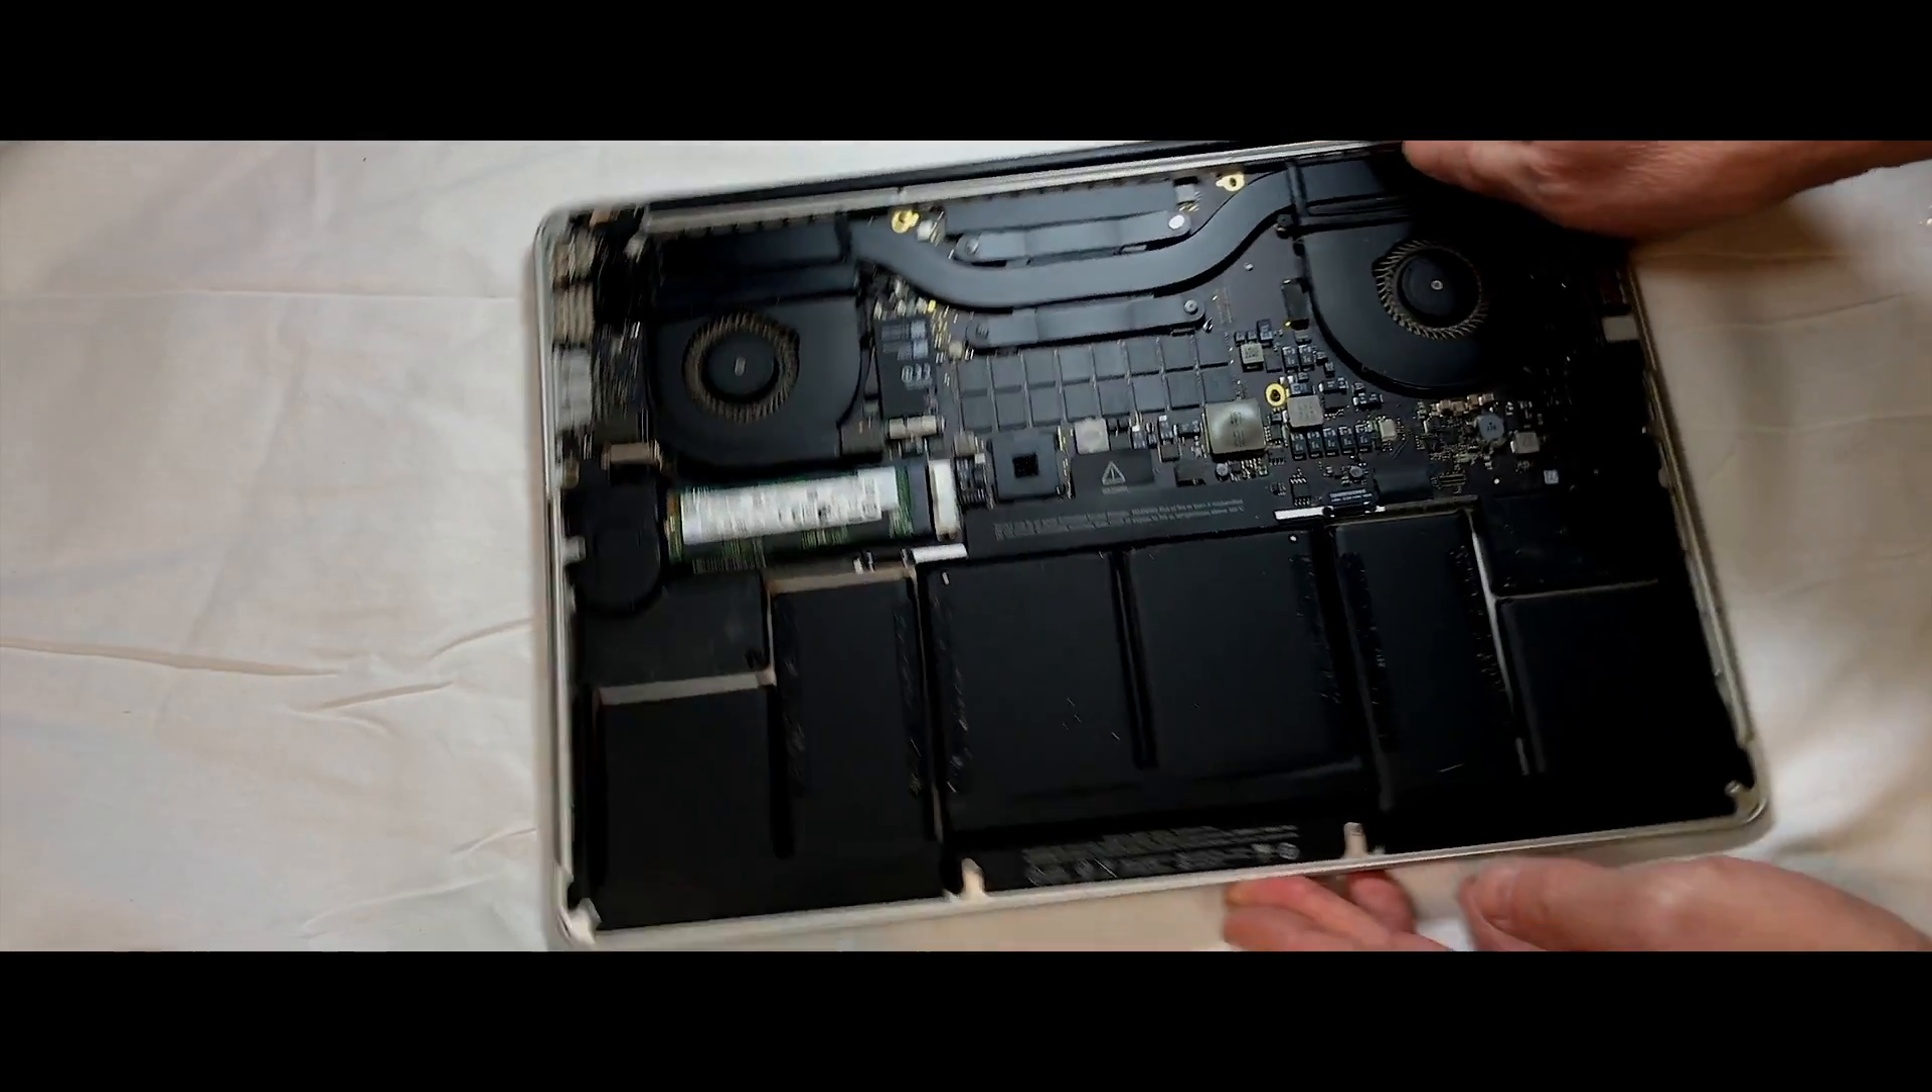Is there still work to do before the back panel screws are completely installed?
Yes.